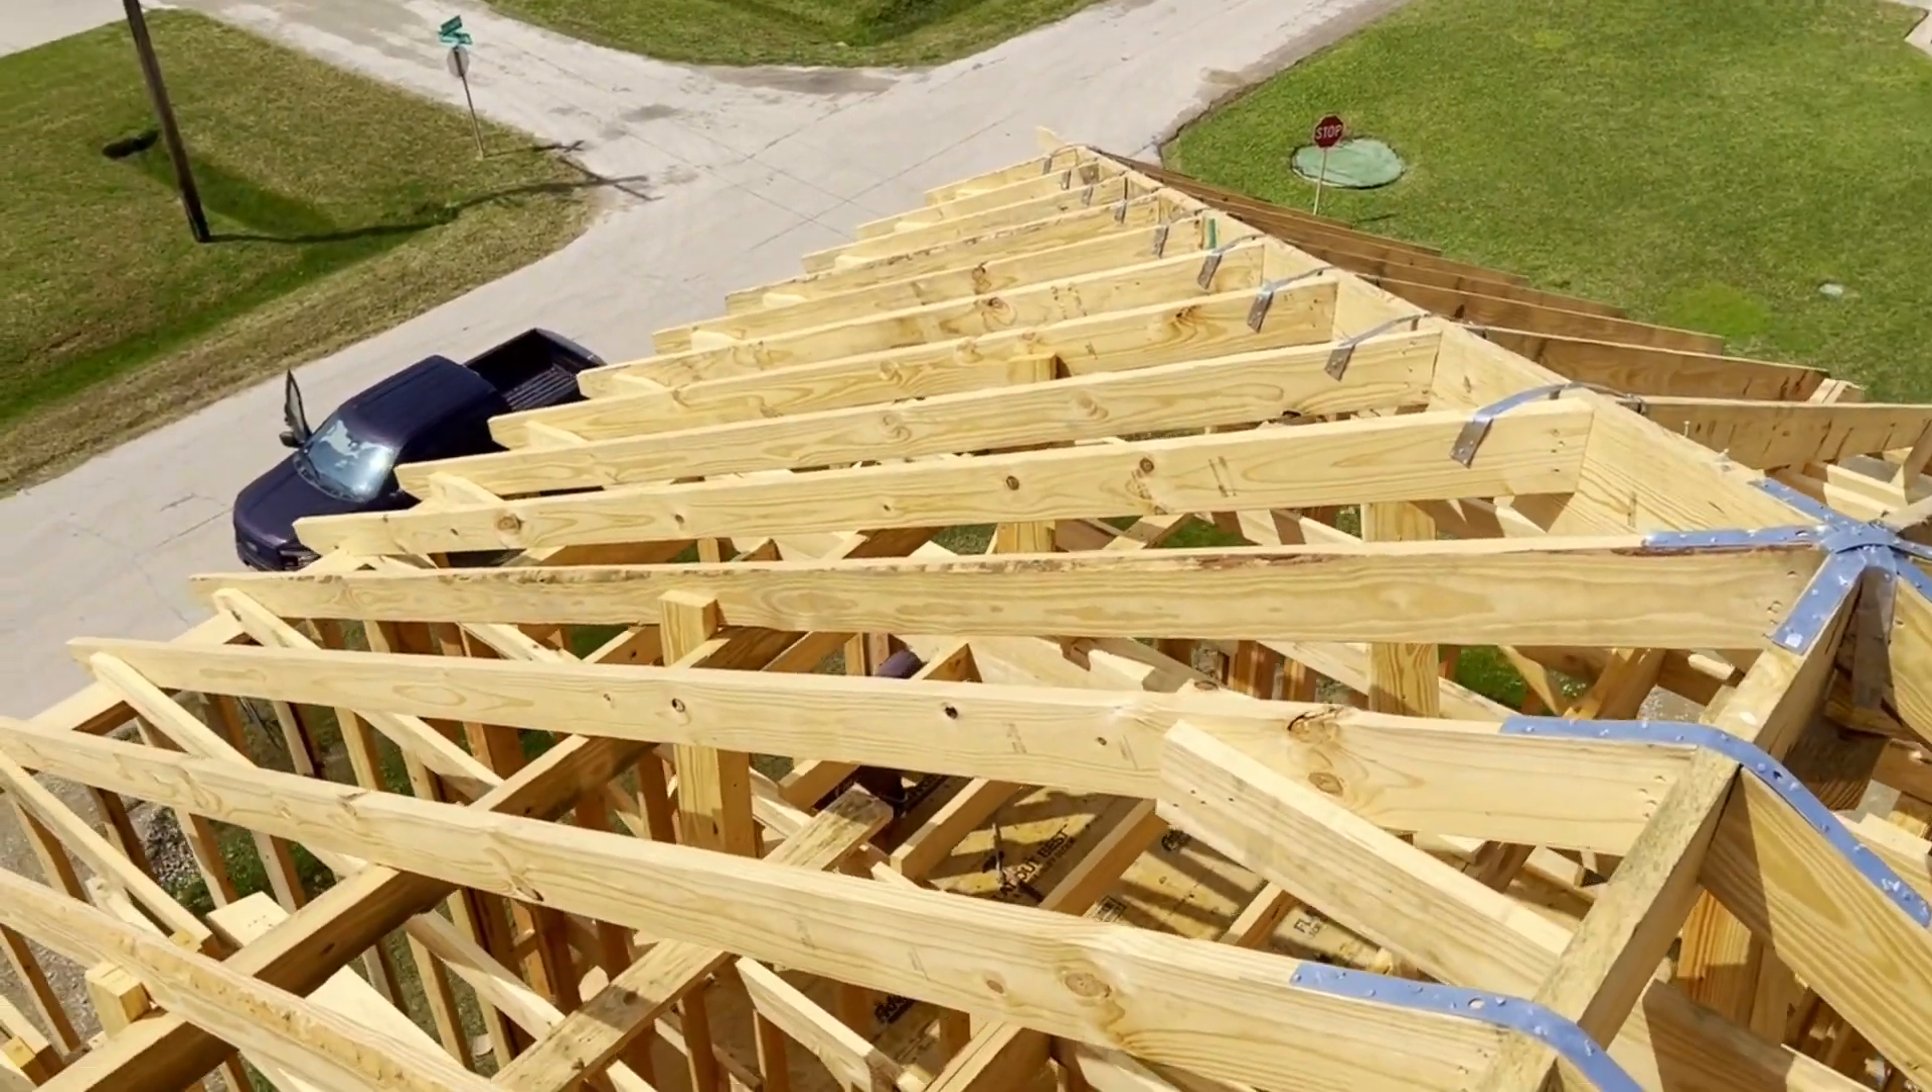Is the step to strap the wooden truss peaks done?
Yes.